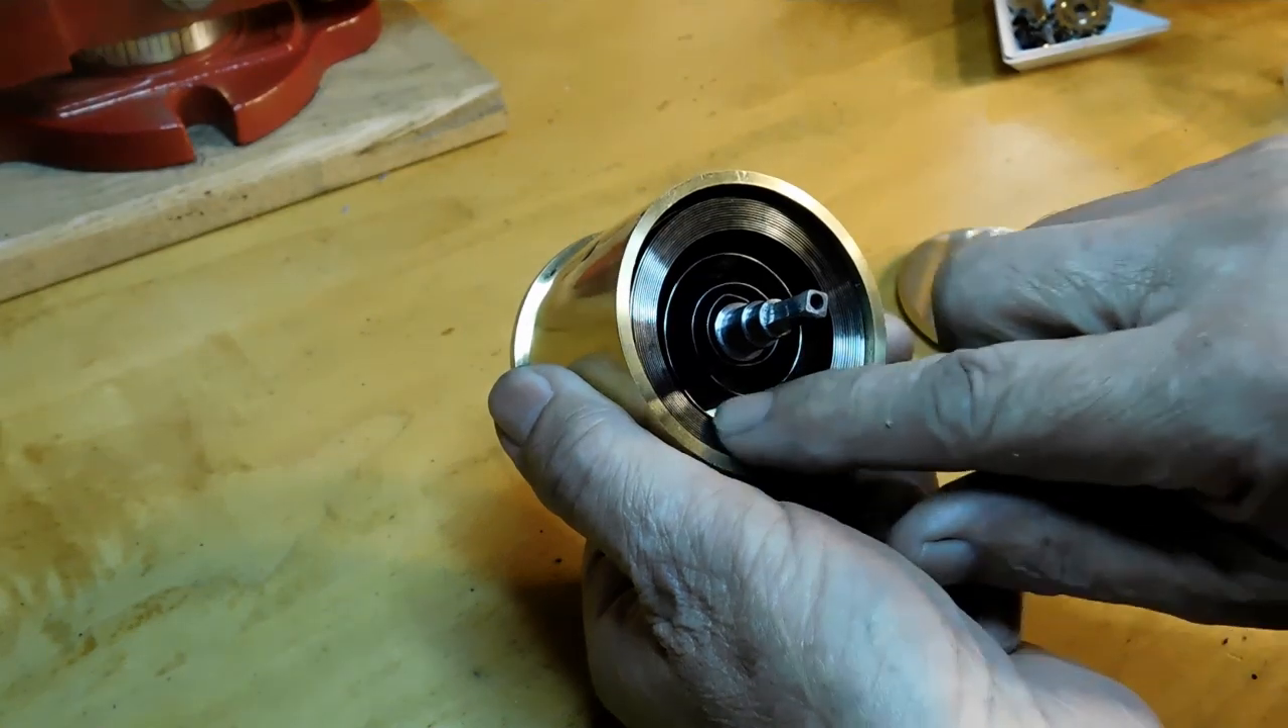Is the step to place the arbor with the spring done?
Yes.